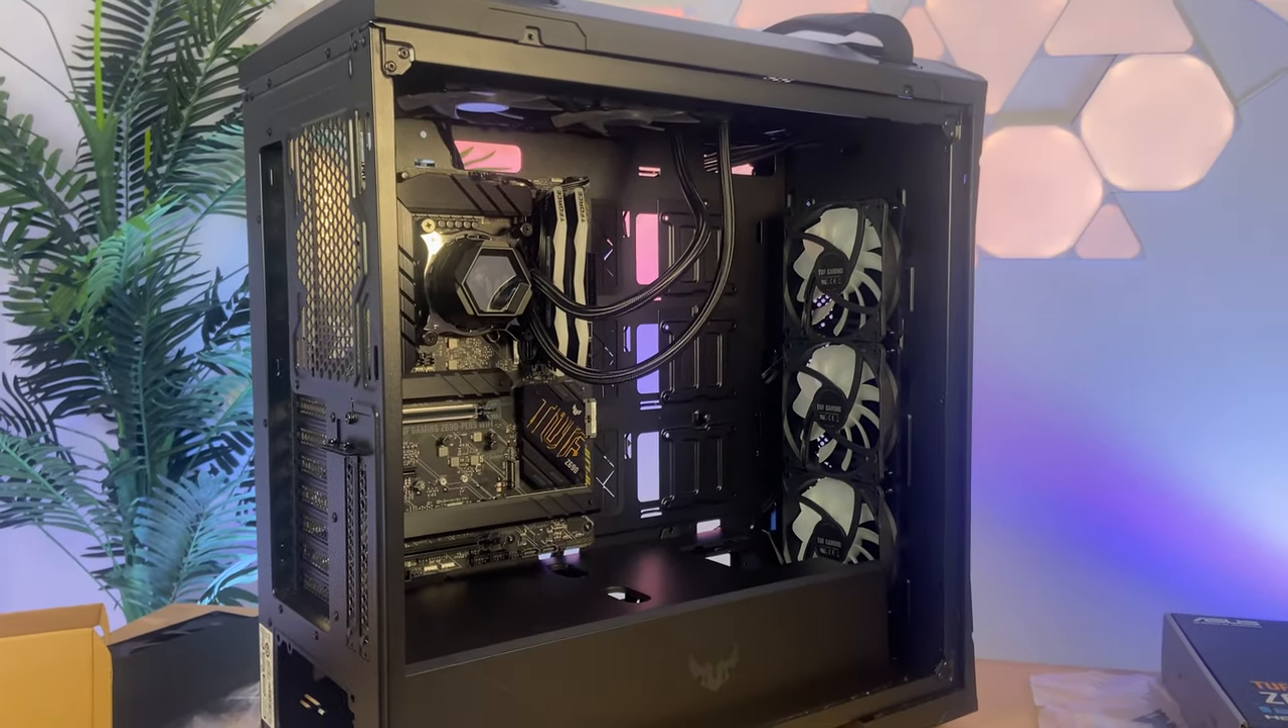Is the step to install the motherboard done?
Yes.